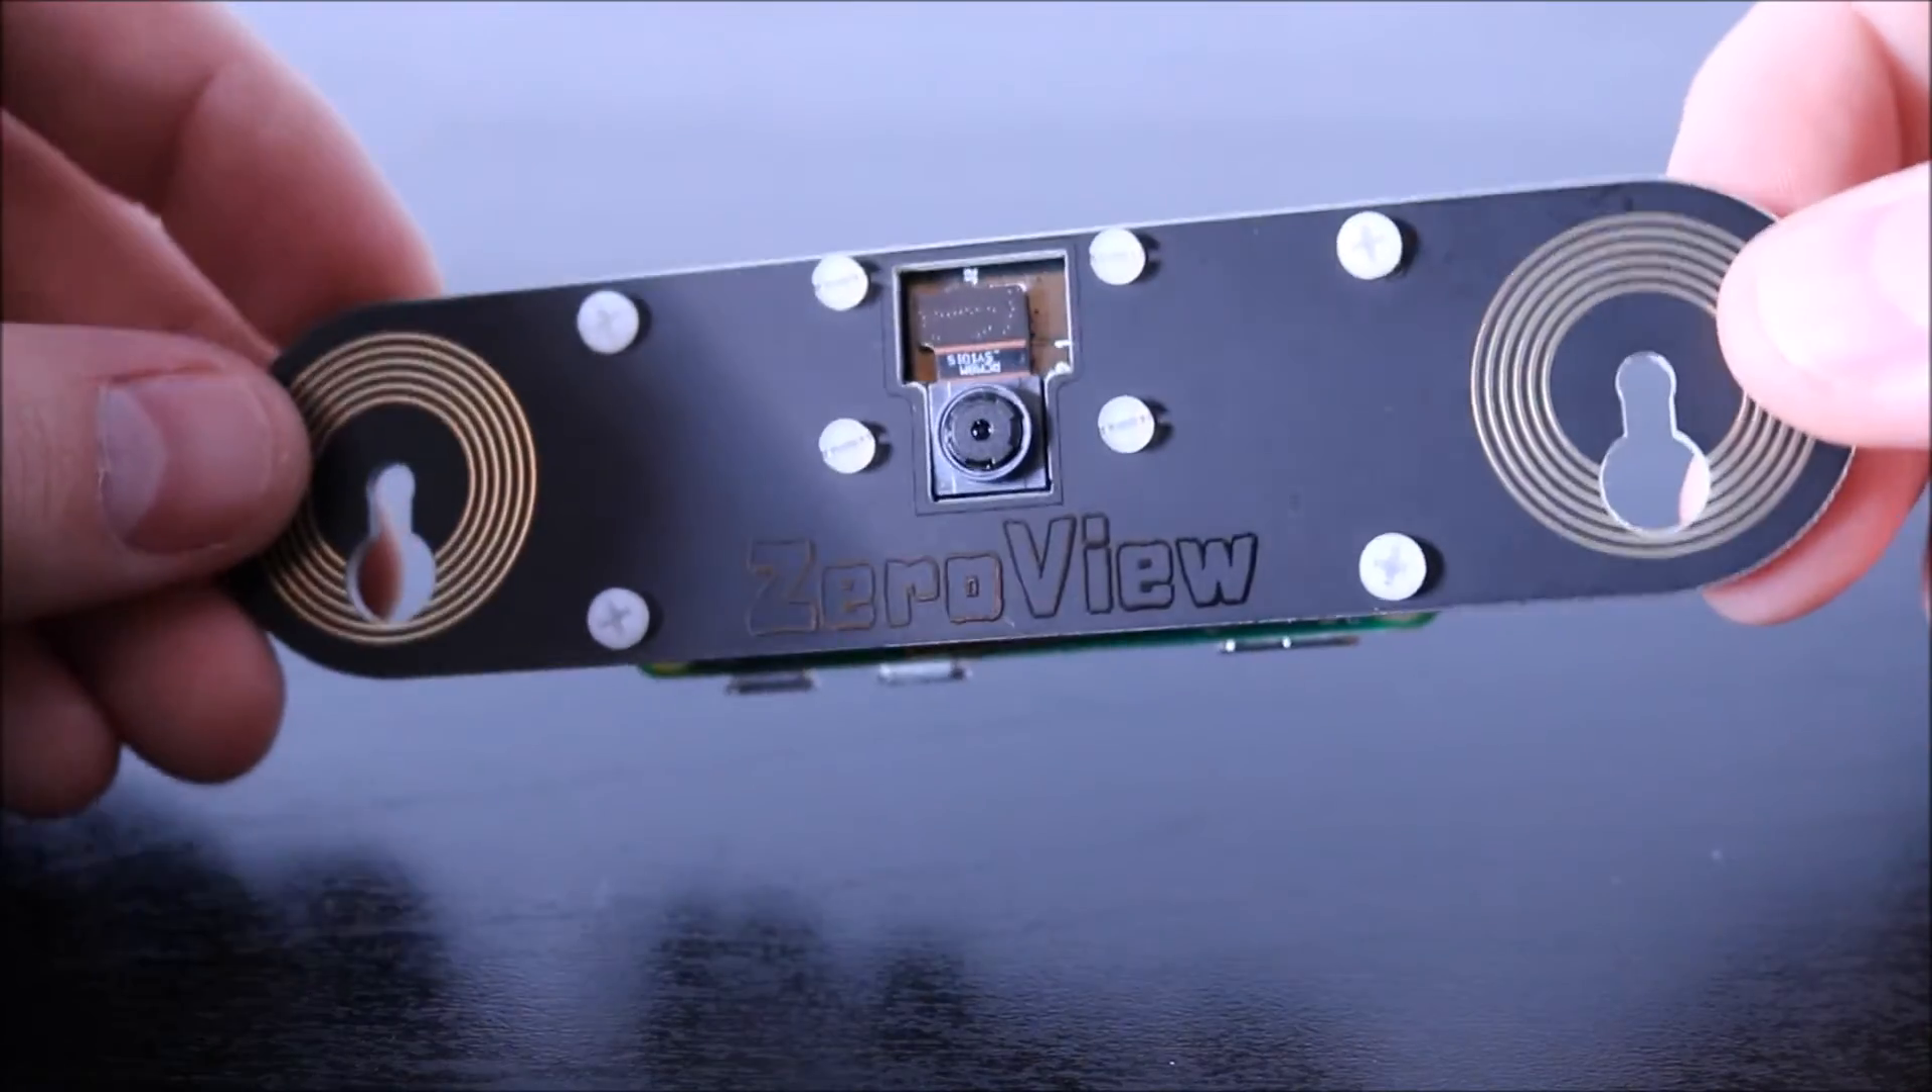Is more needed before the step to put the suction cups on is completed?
Yes.